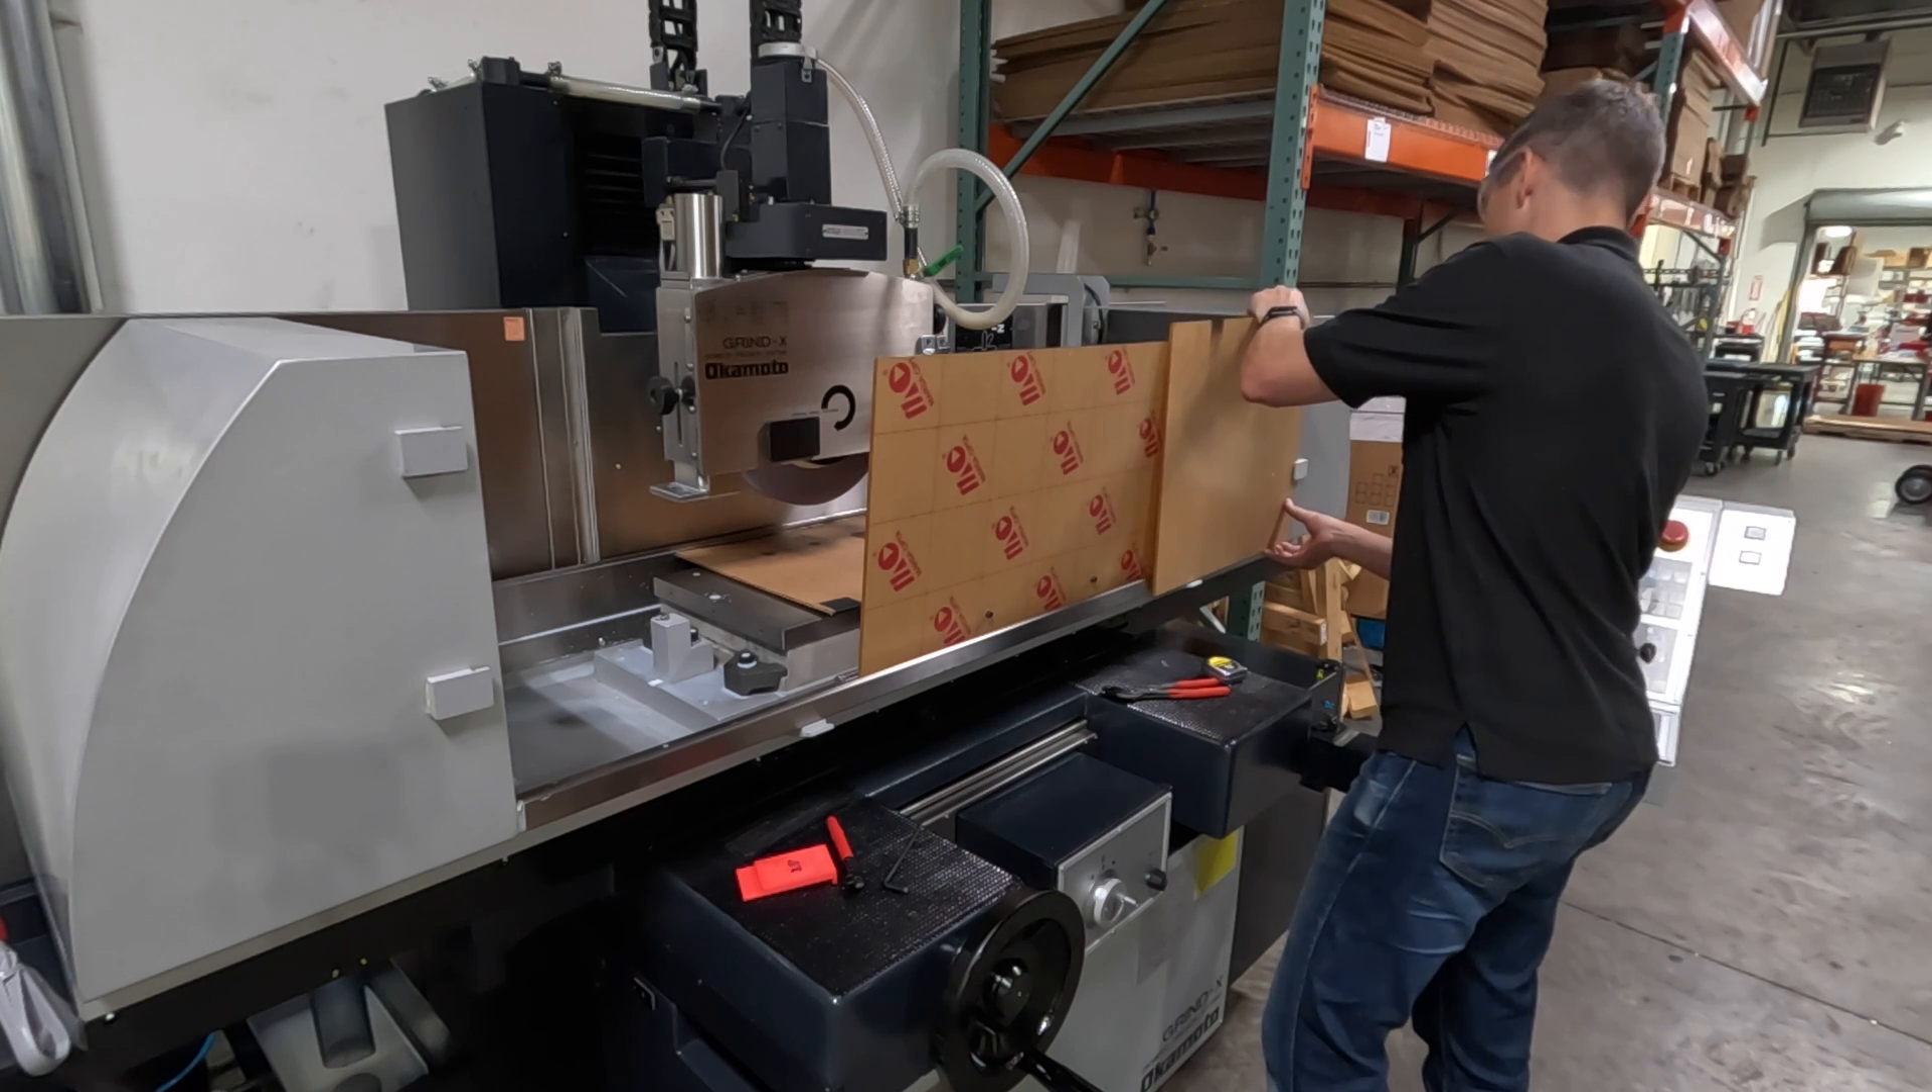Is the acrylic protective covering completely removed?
No.